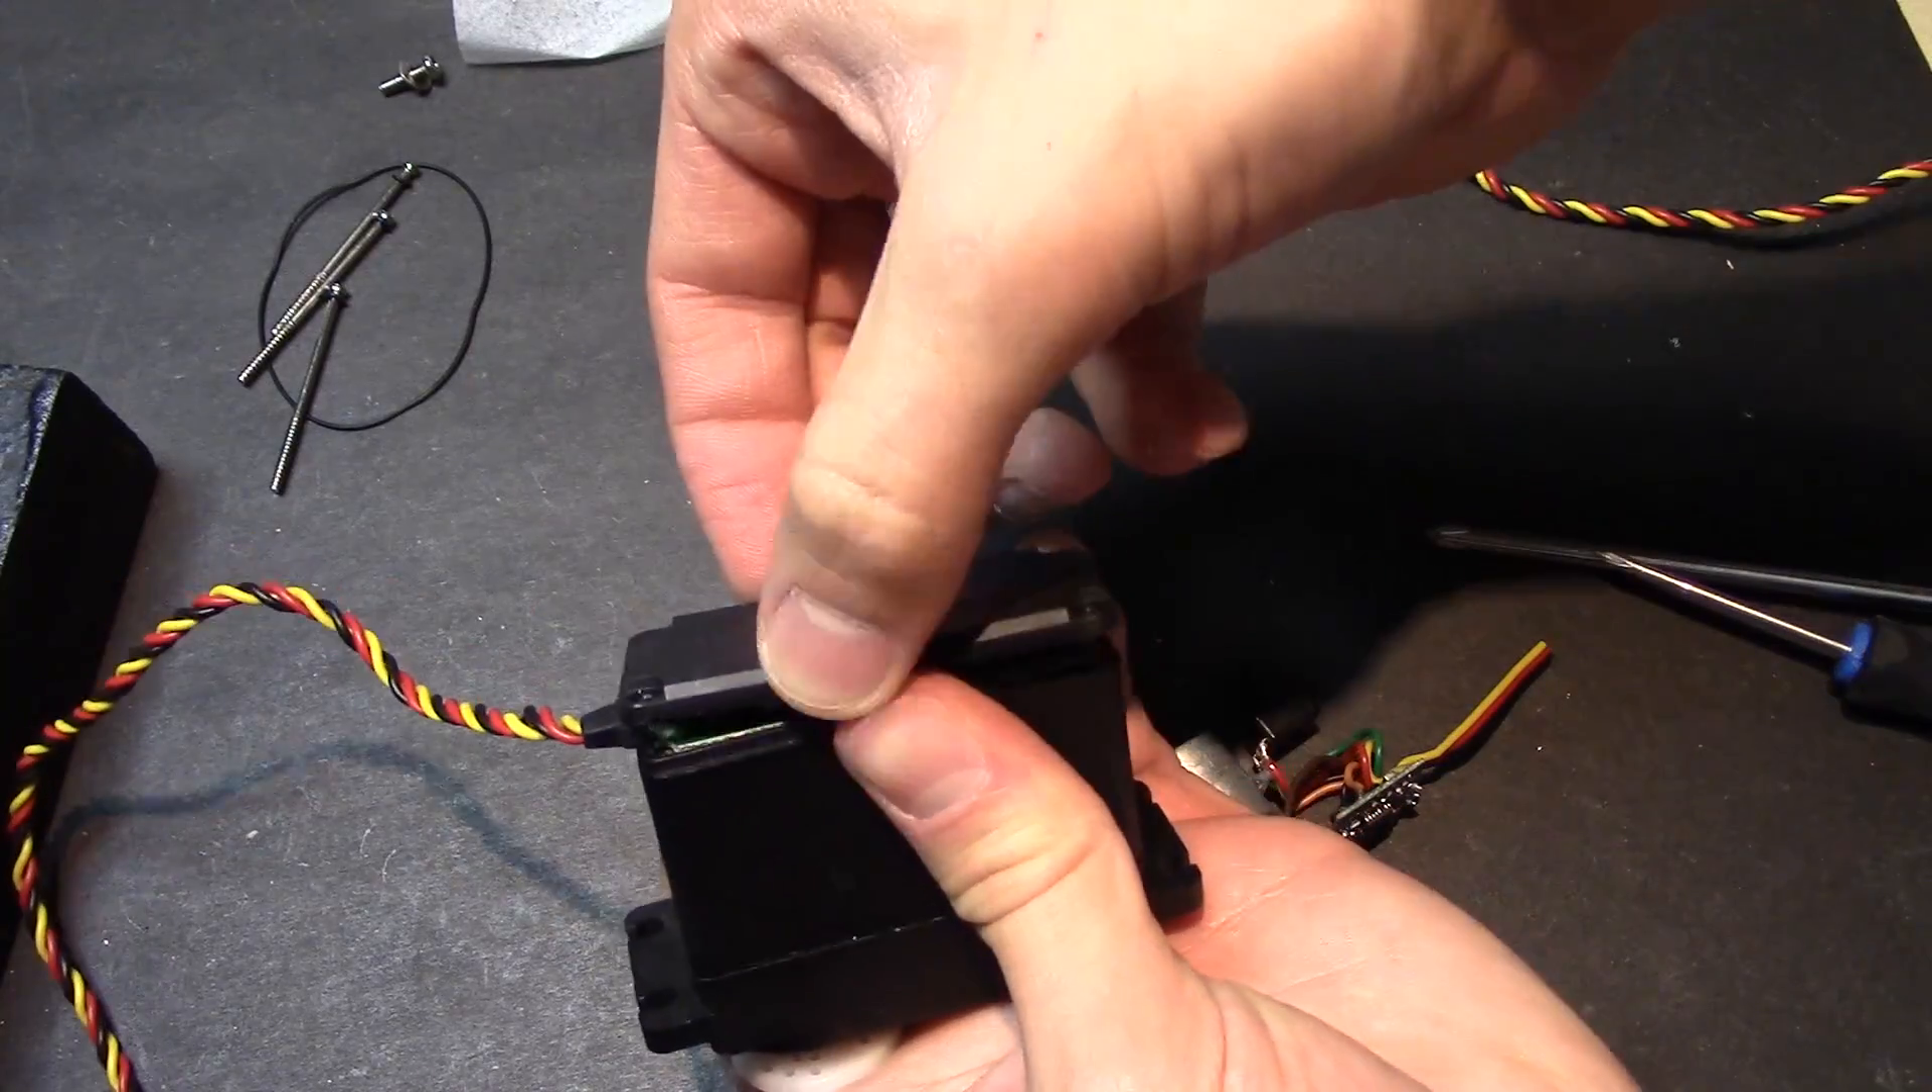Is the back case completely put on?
No.